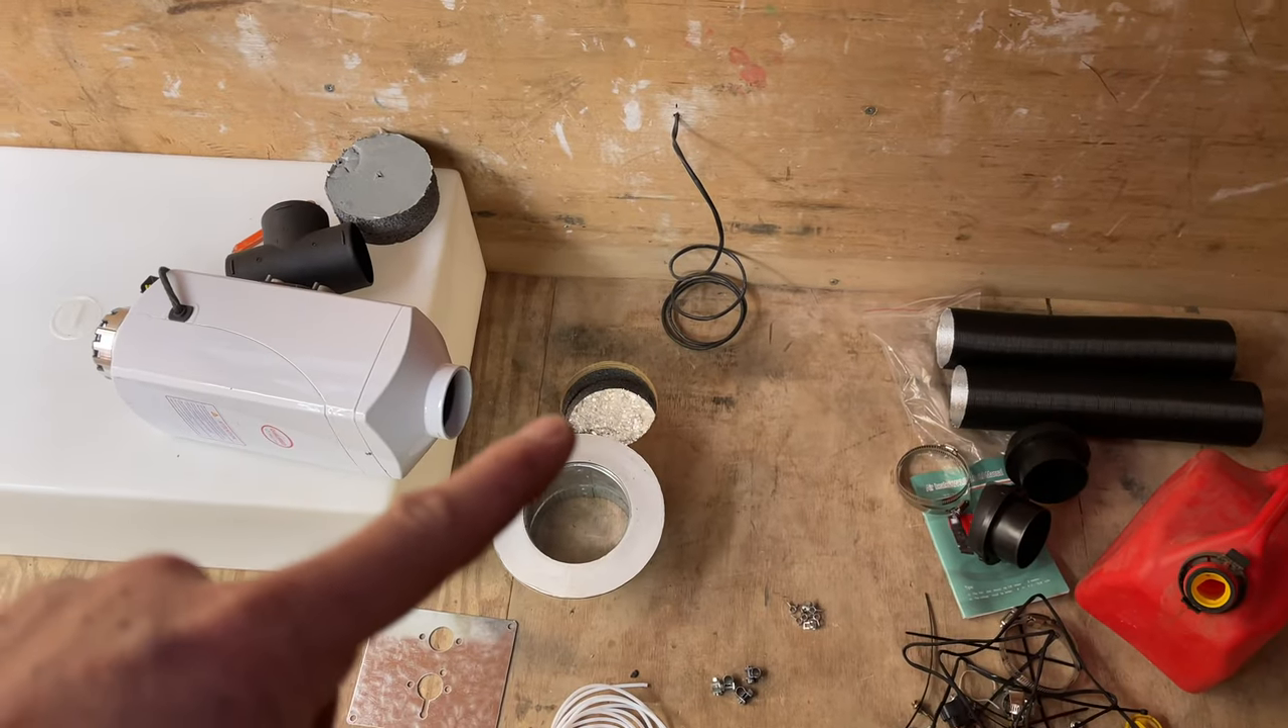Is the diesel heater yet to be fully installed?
Yes.